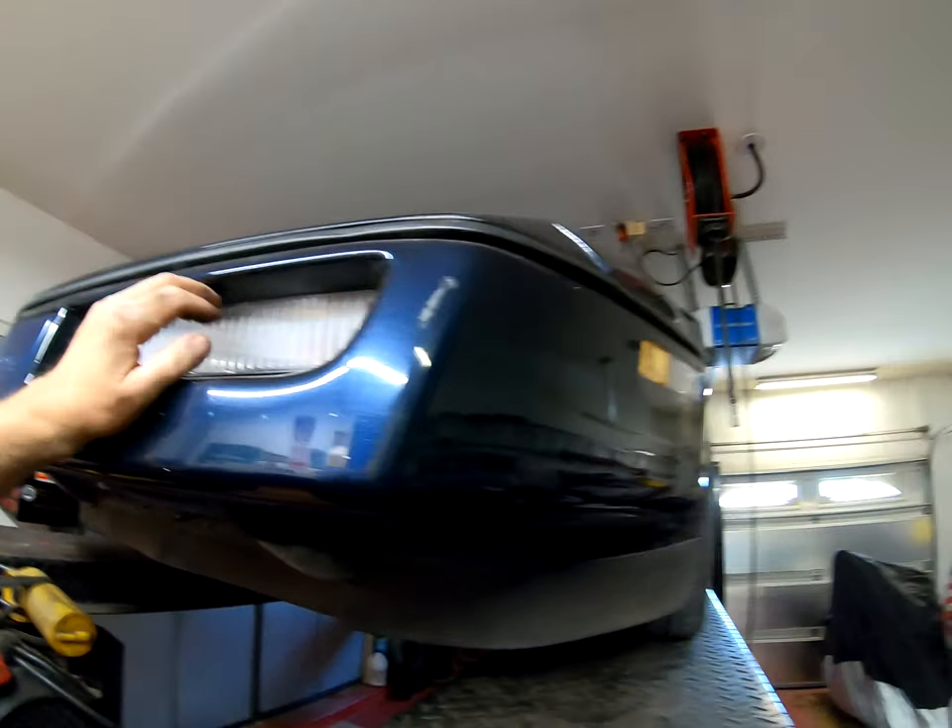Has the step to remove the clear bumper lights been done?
No.